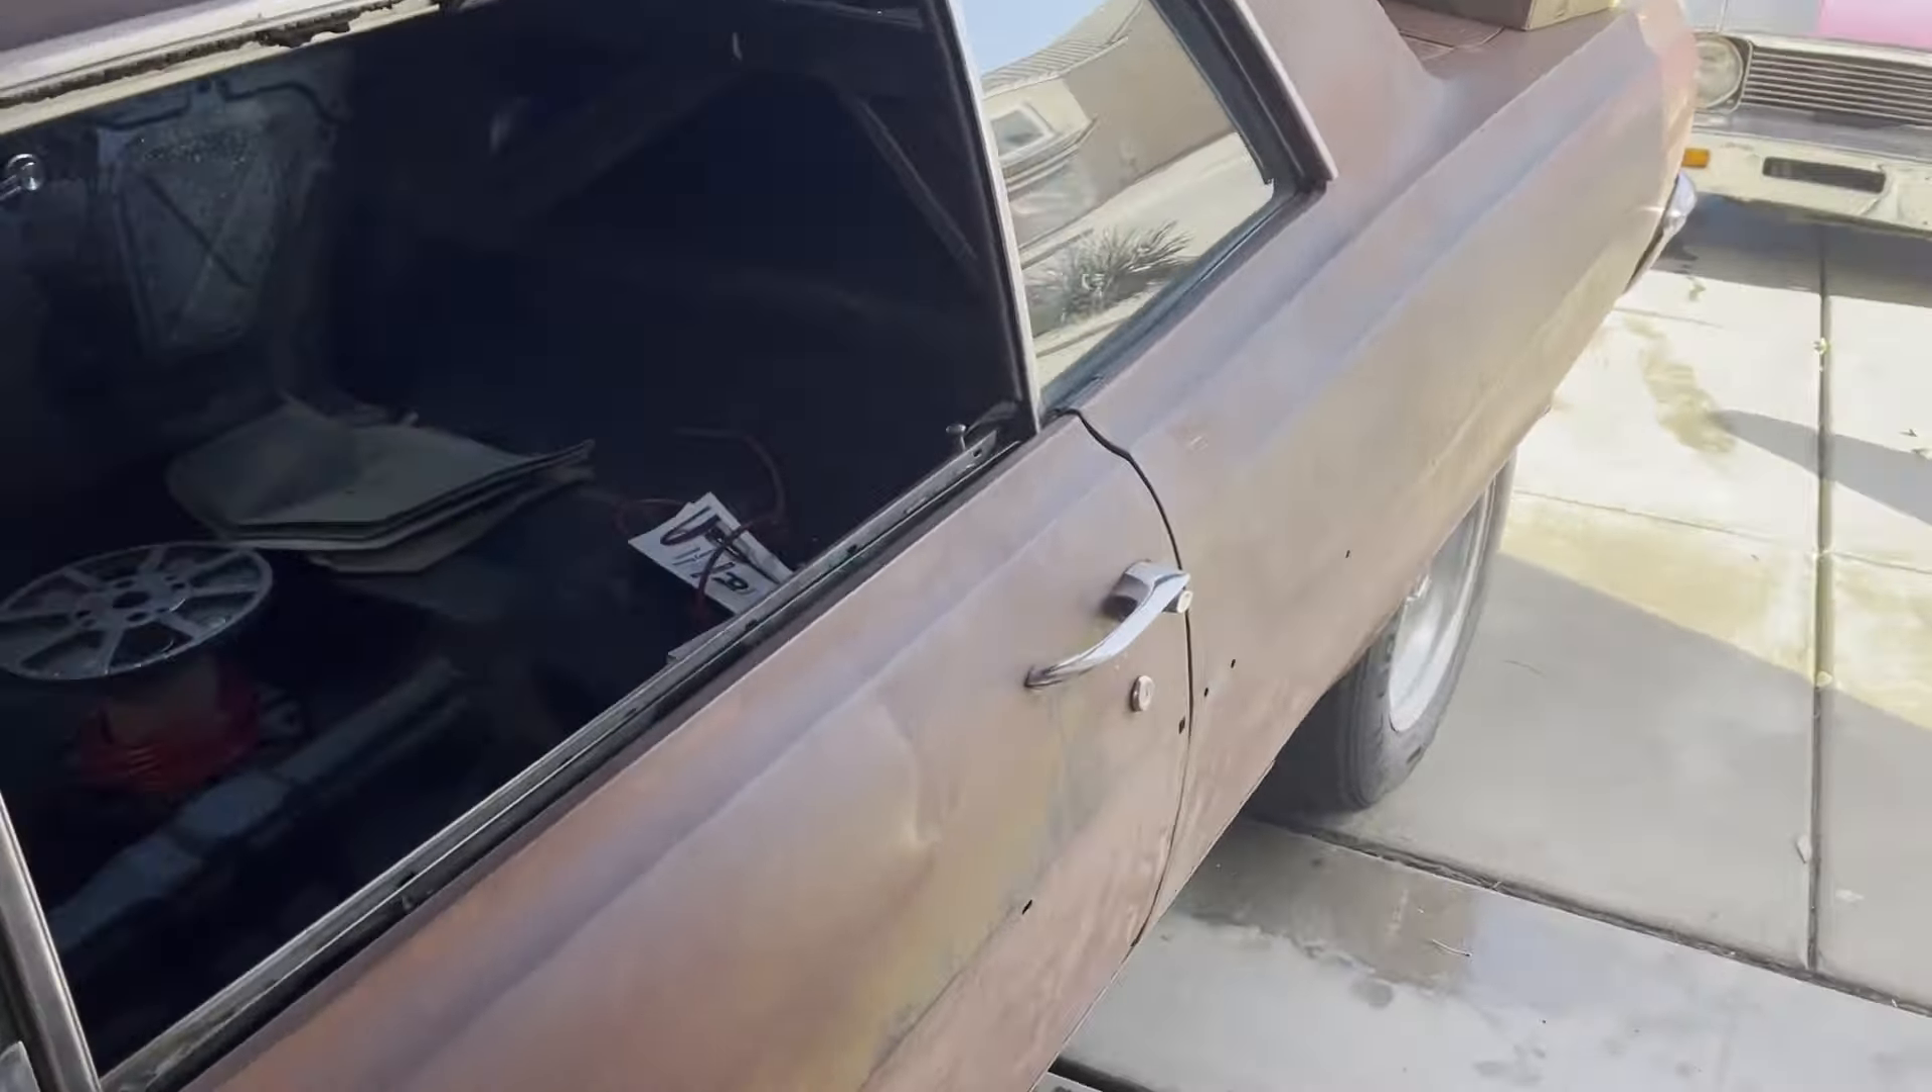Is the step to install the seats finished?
No.